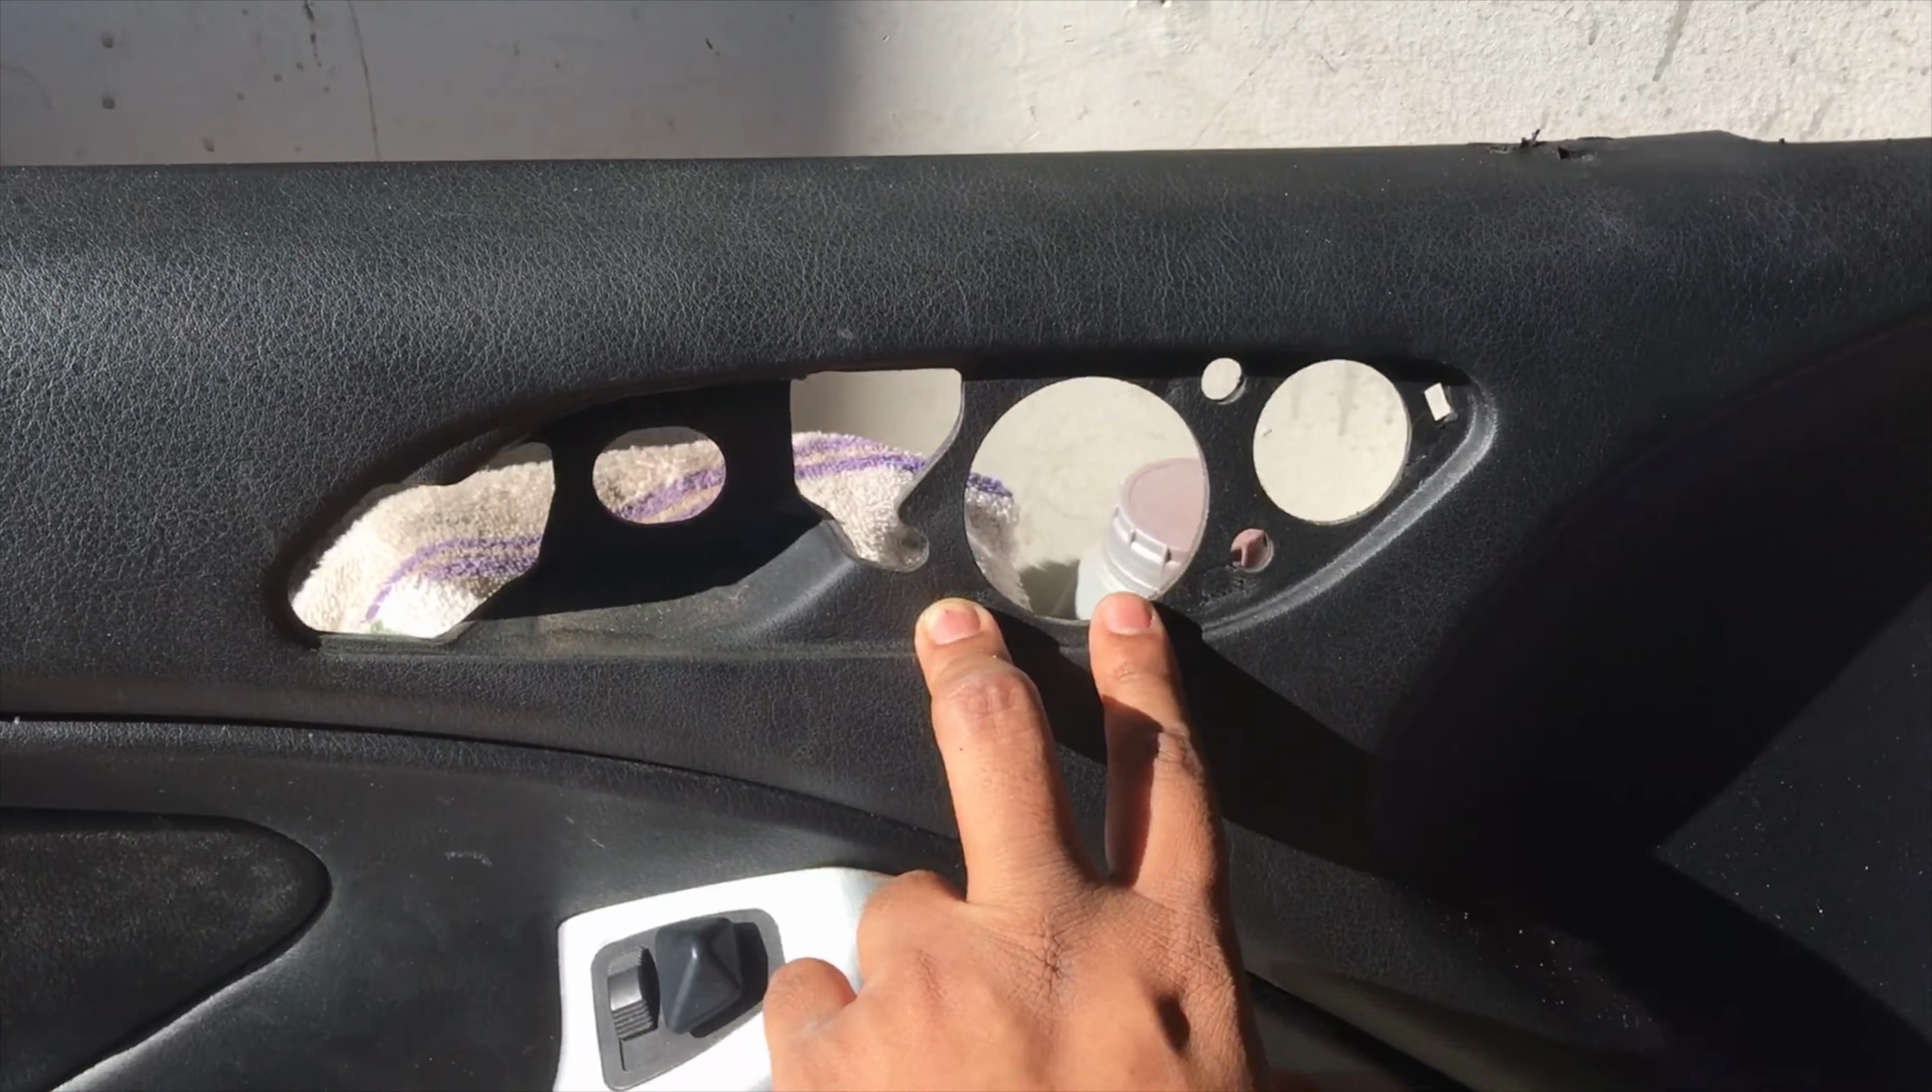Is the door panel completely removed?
Yes.